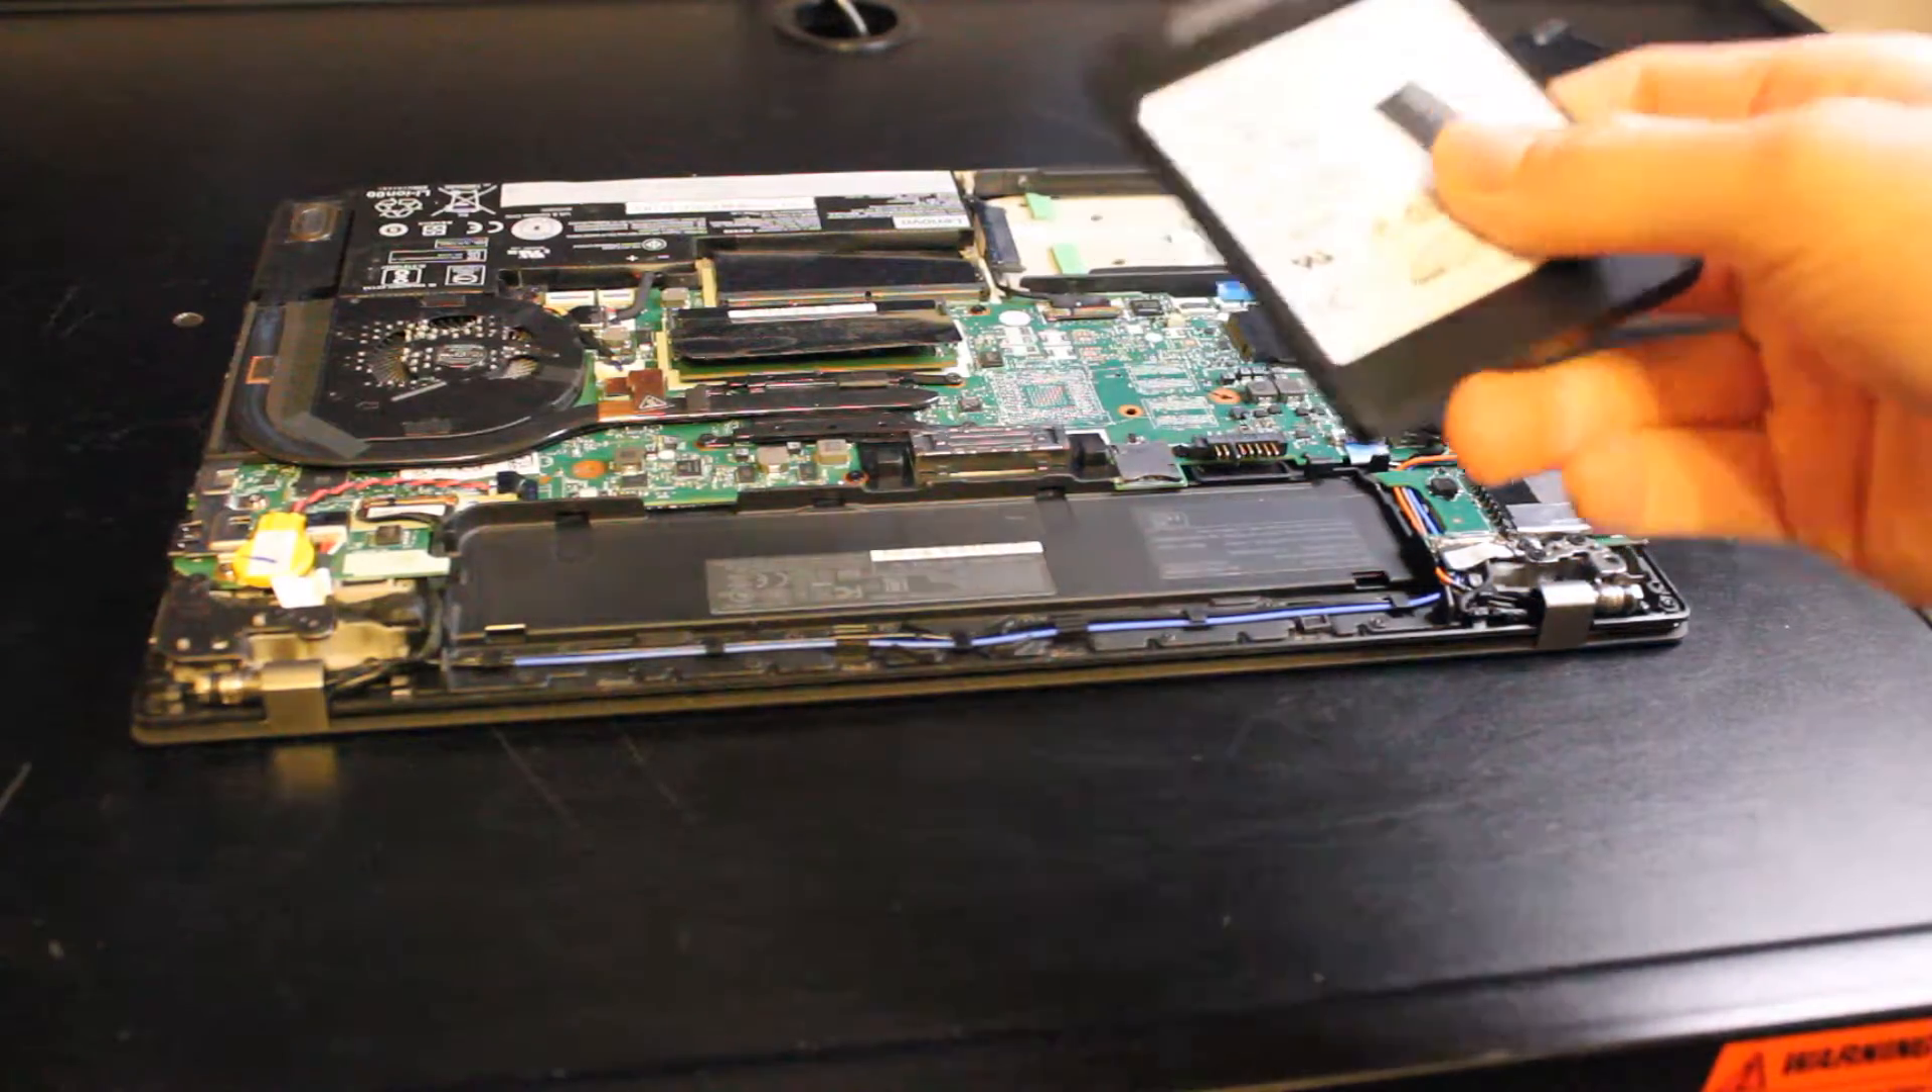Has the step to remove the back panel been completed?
Yes.